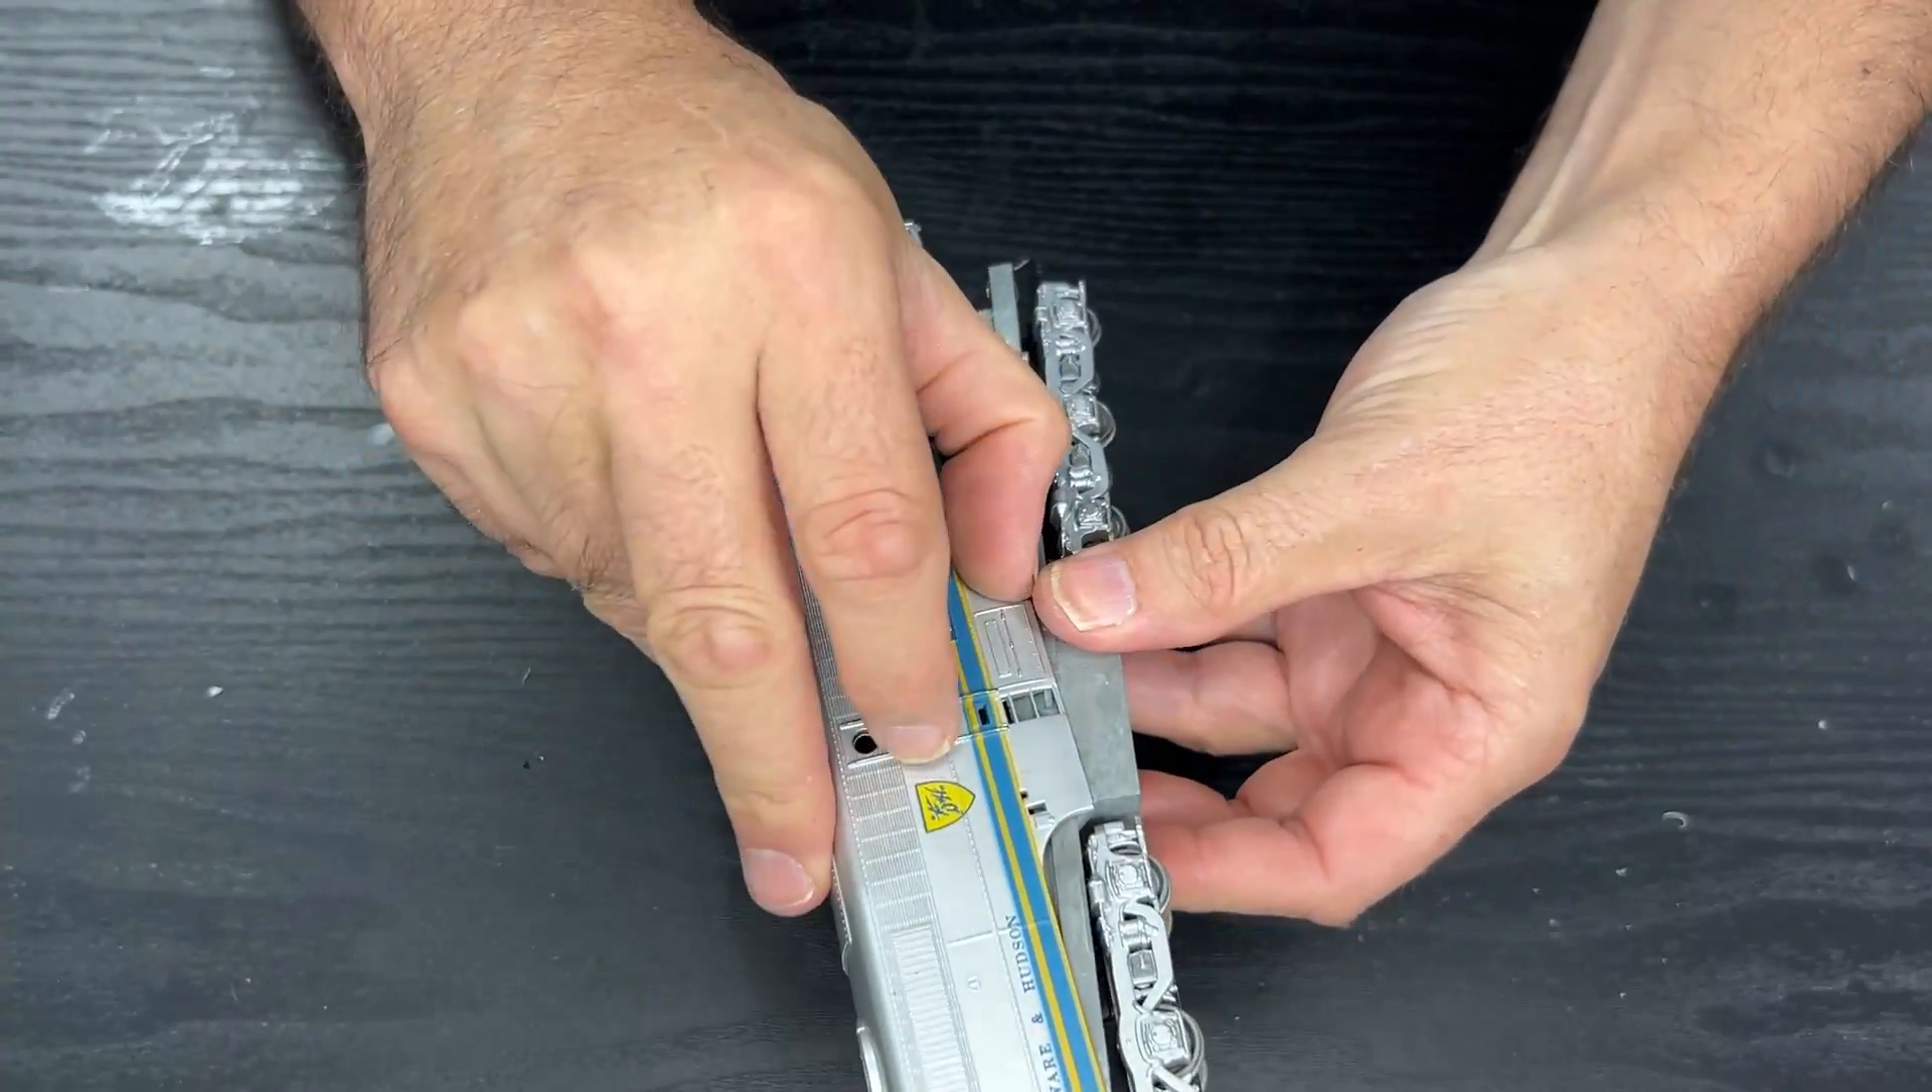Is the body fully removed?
No.